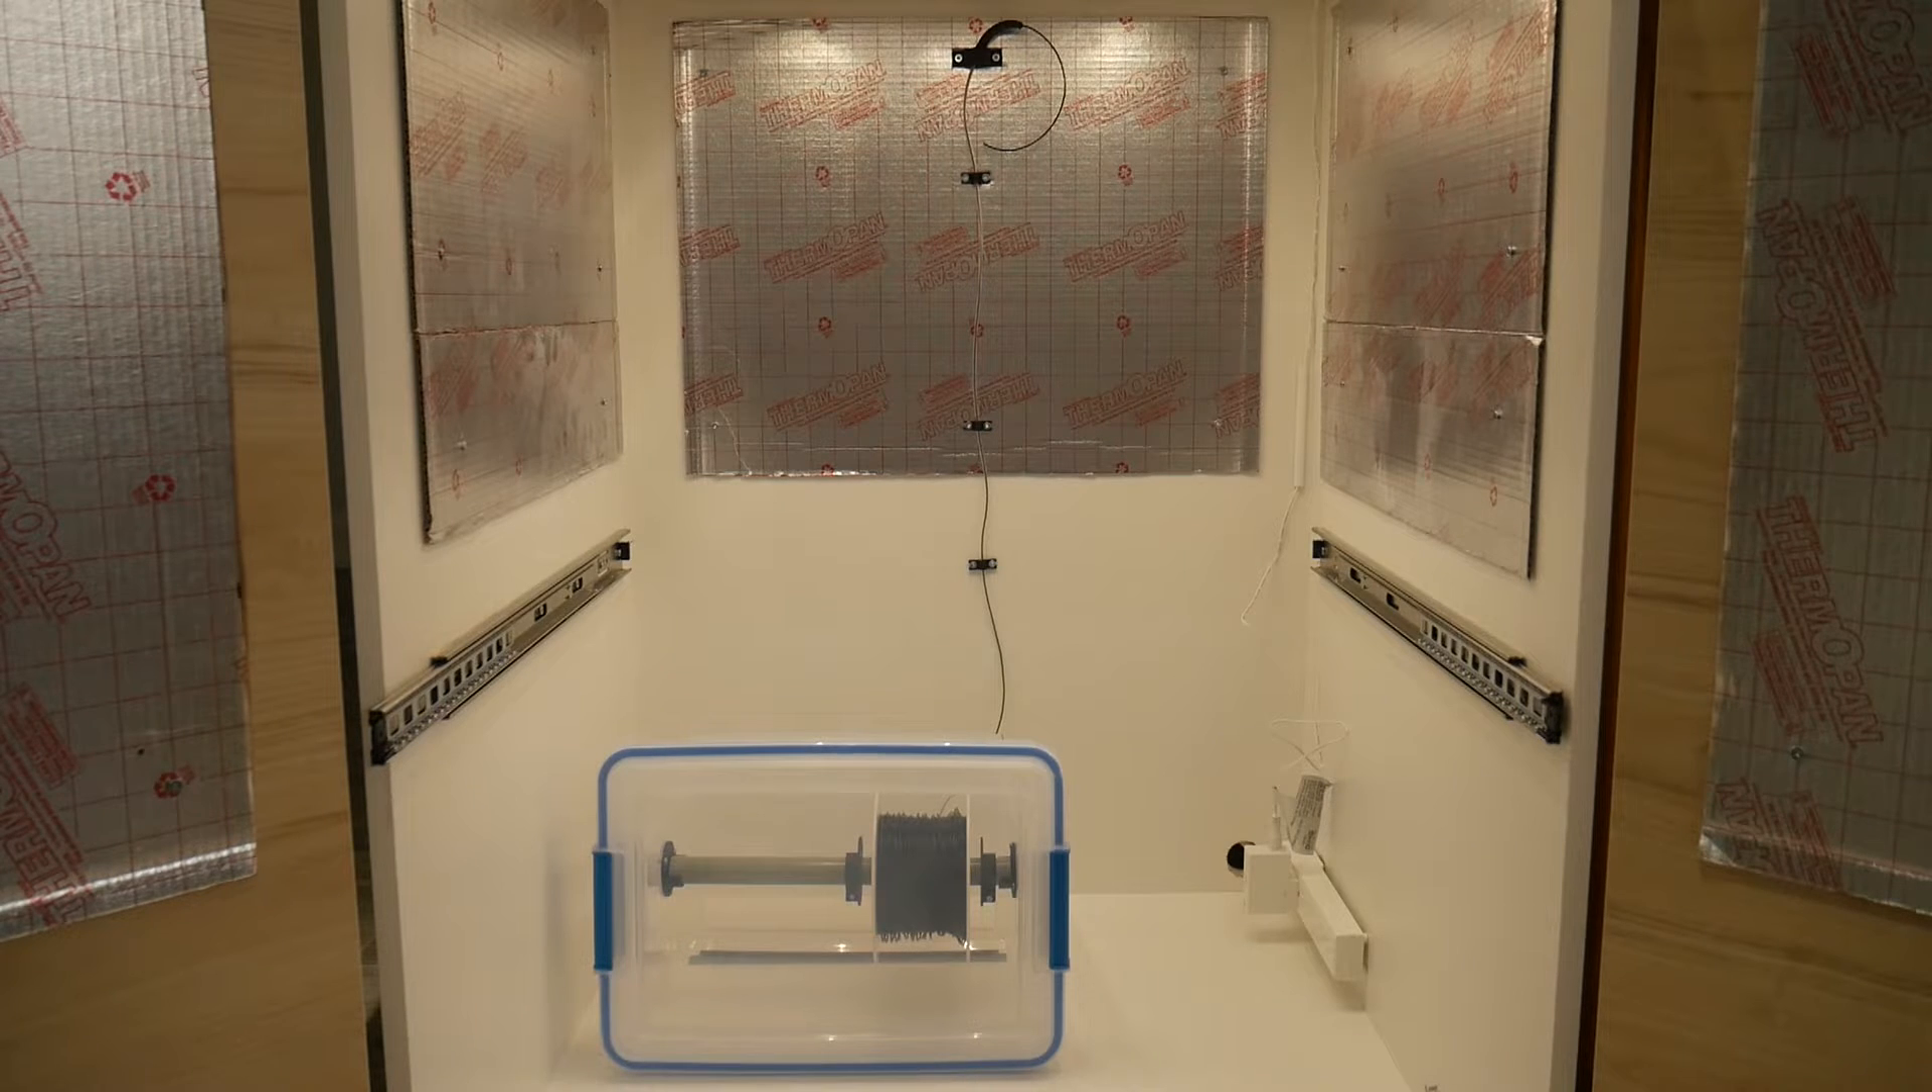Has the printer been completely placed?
No.